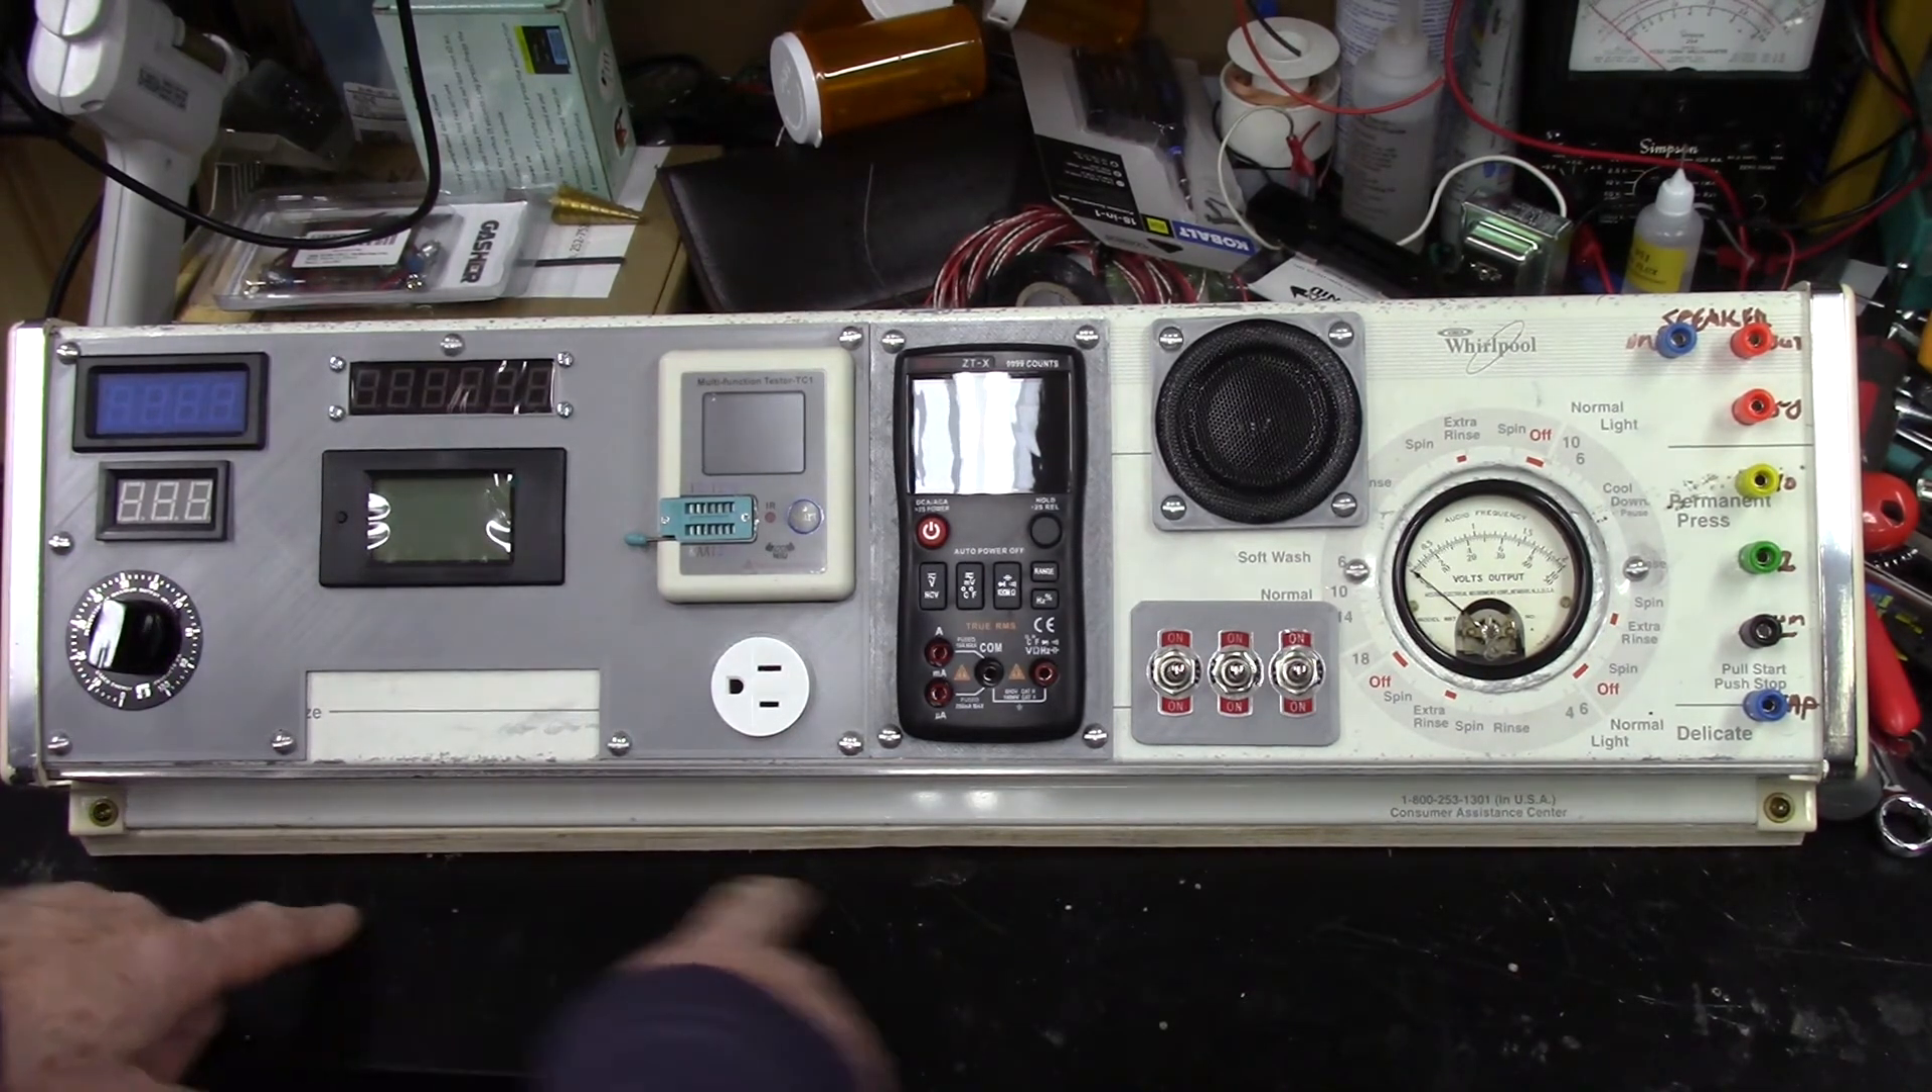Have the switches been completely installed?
Yes.